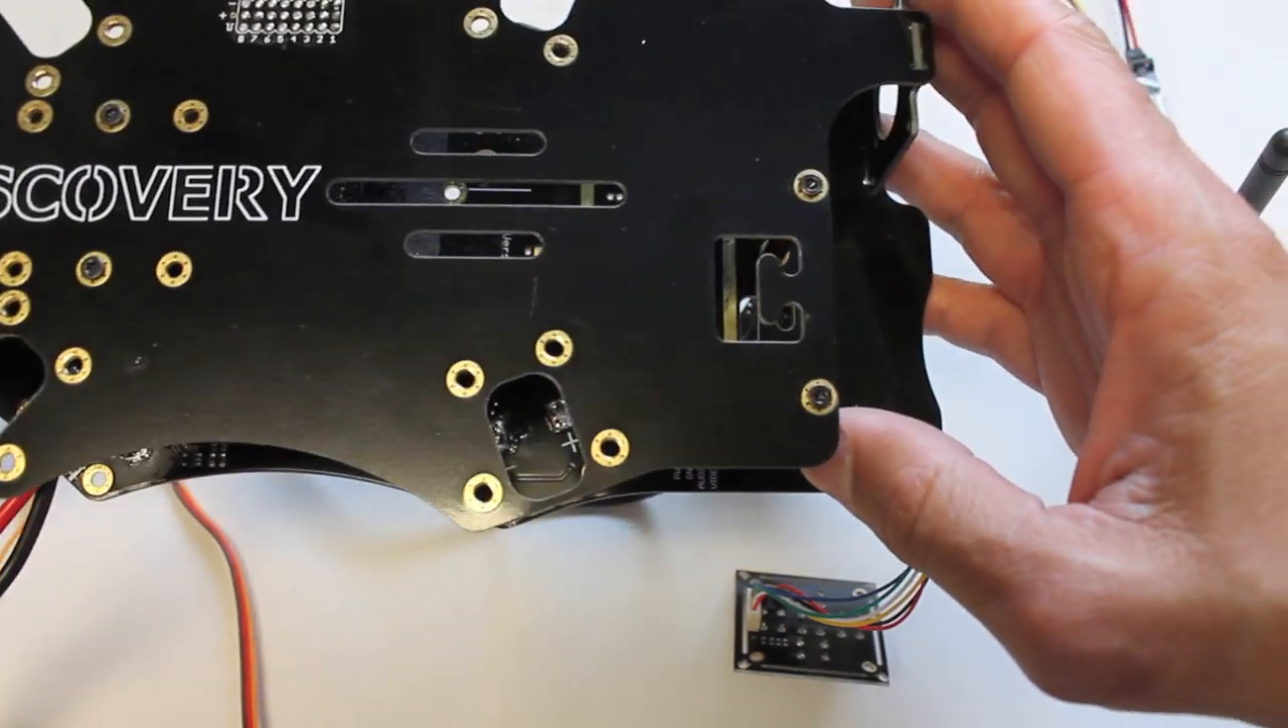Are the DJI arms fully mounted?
No.